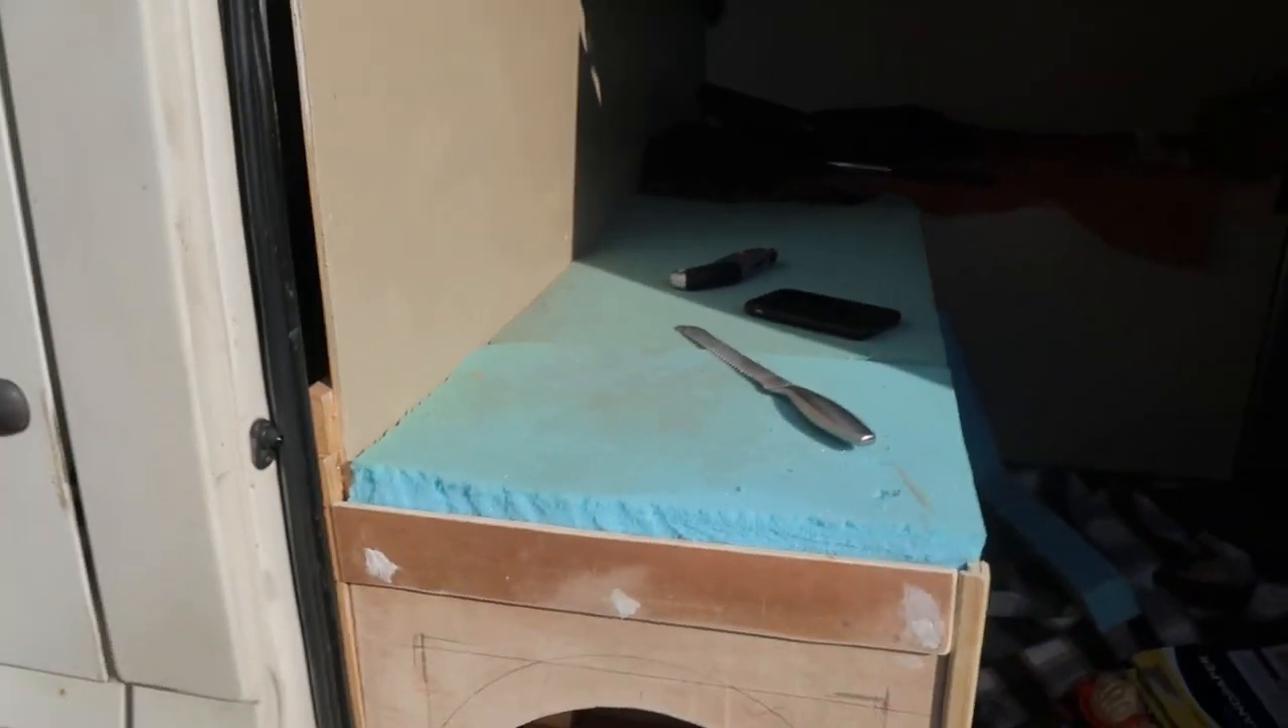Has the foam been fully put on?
Yes.